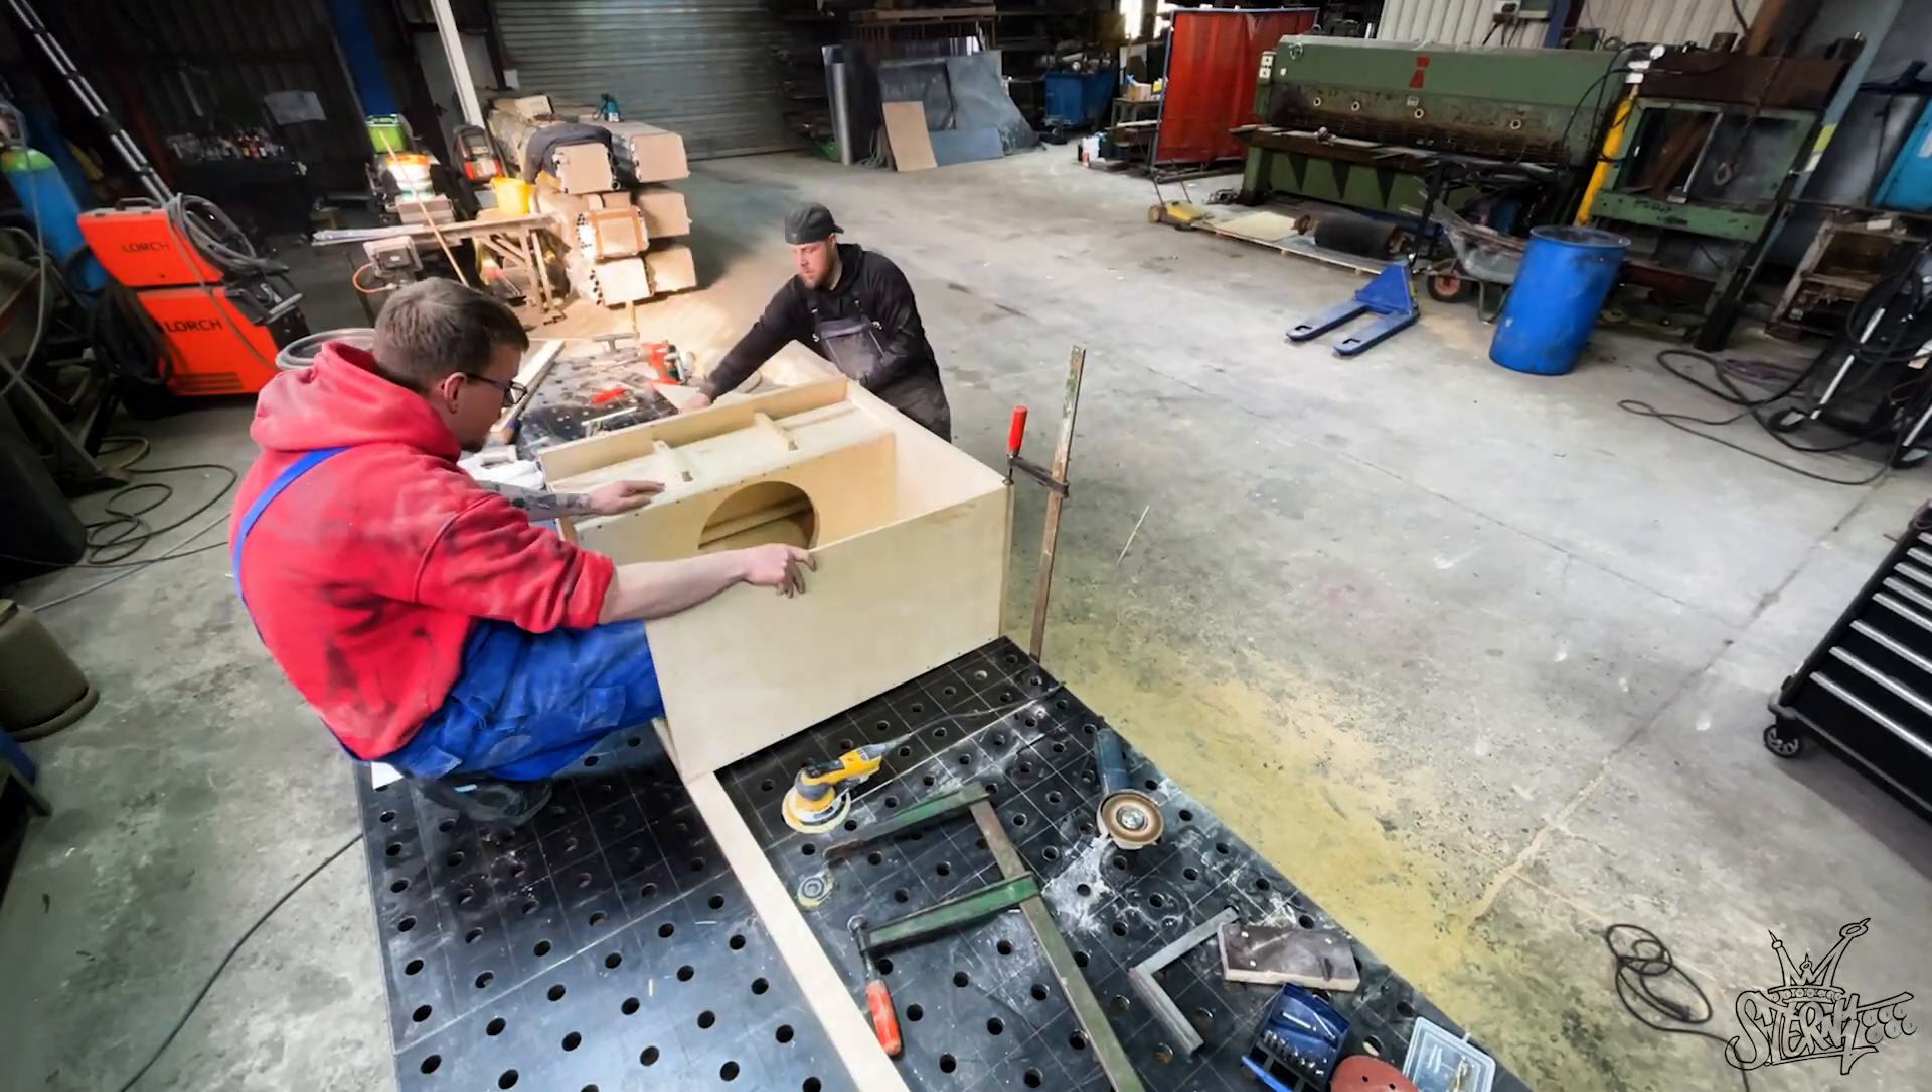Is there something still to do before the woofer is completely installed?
Yes.